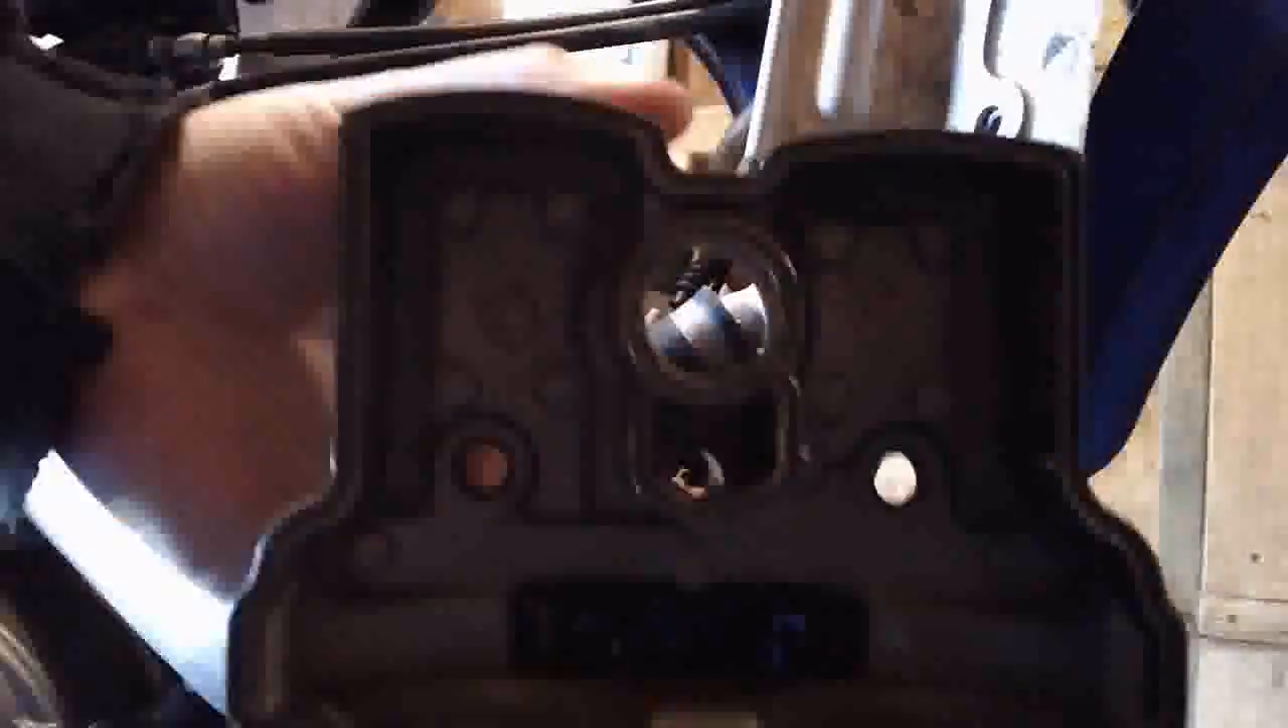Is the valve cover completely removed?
Yes.